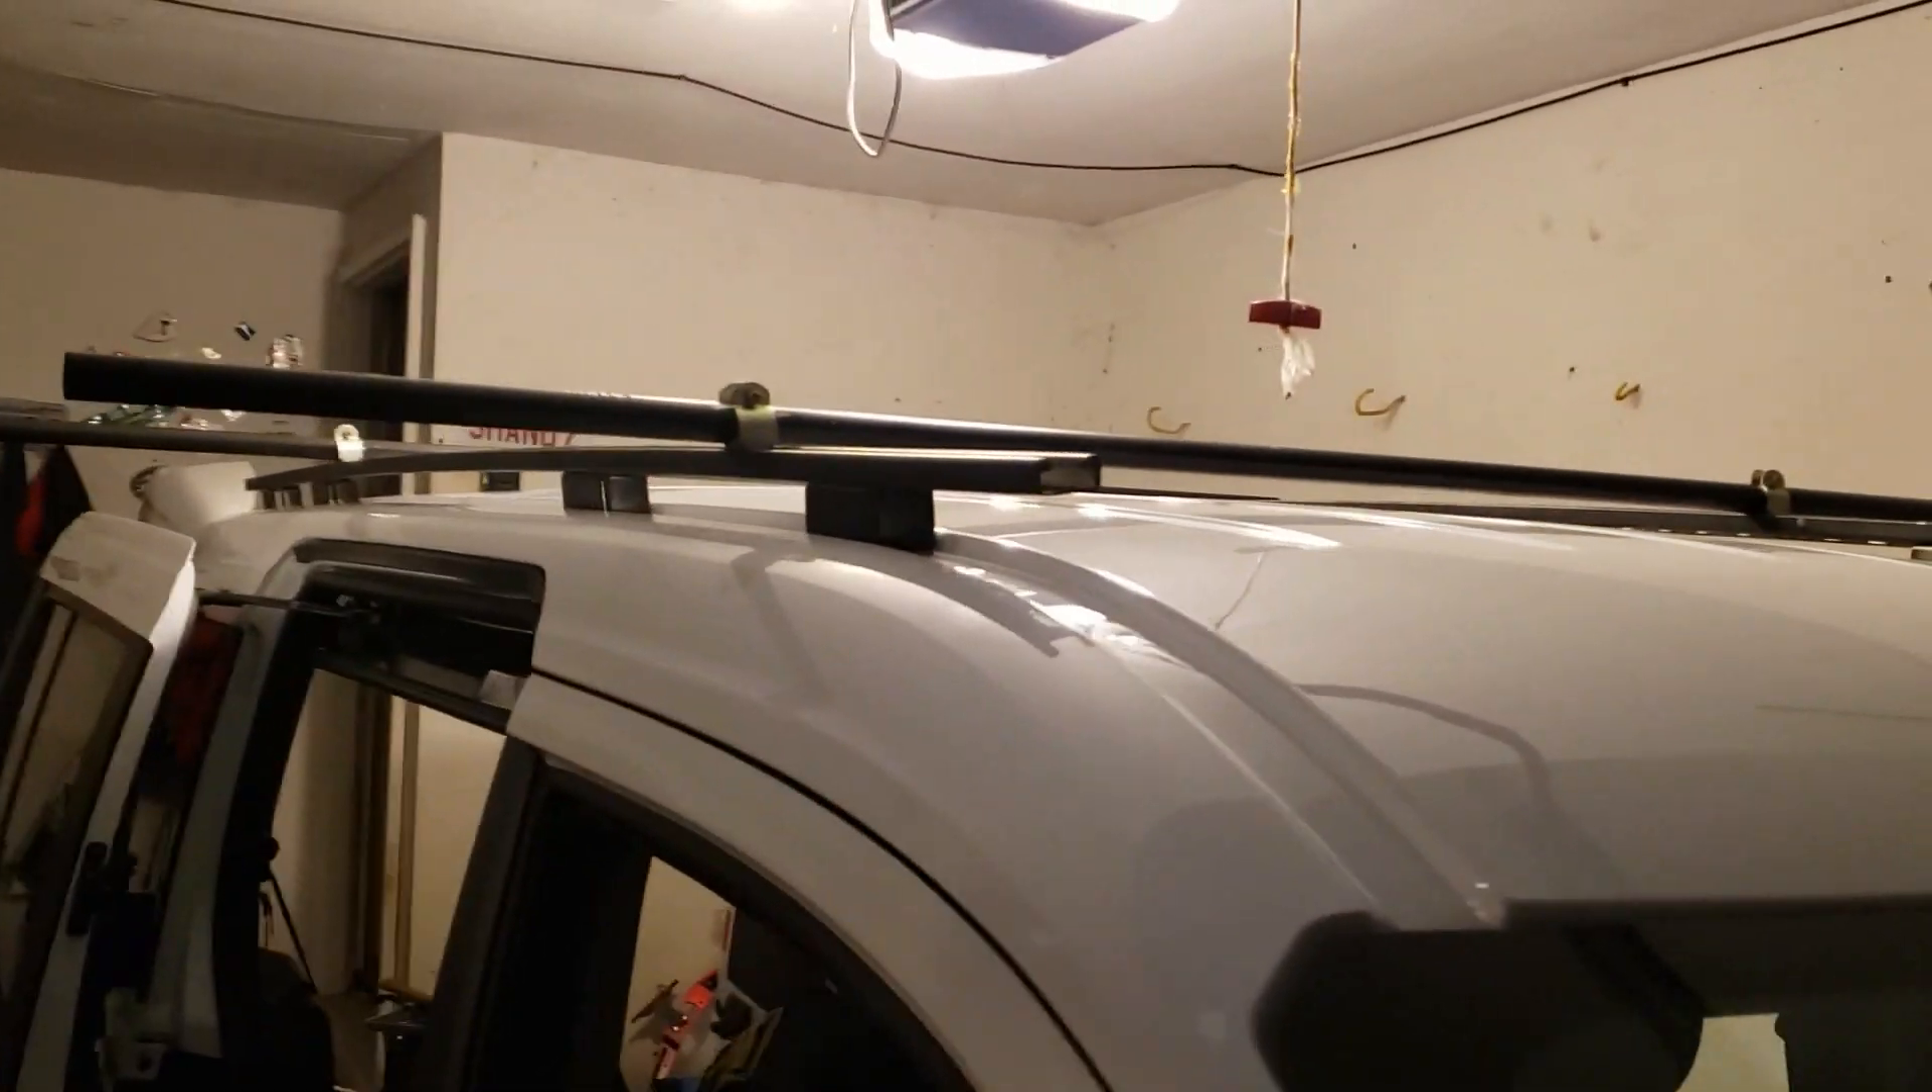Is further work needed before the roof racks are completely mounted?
No.